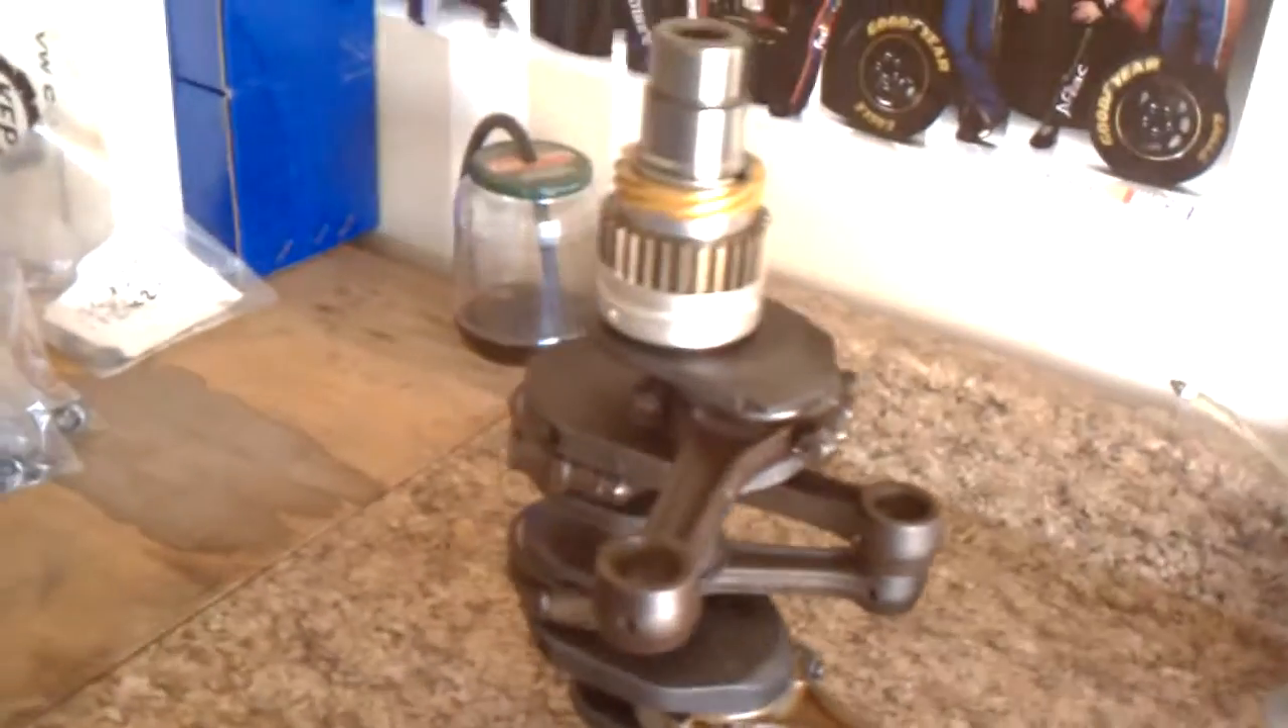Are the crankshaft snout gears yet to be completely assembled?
No.